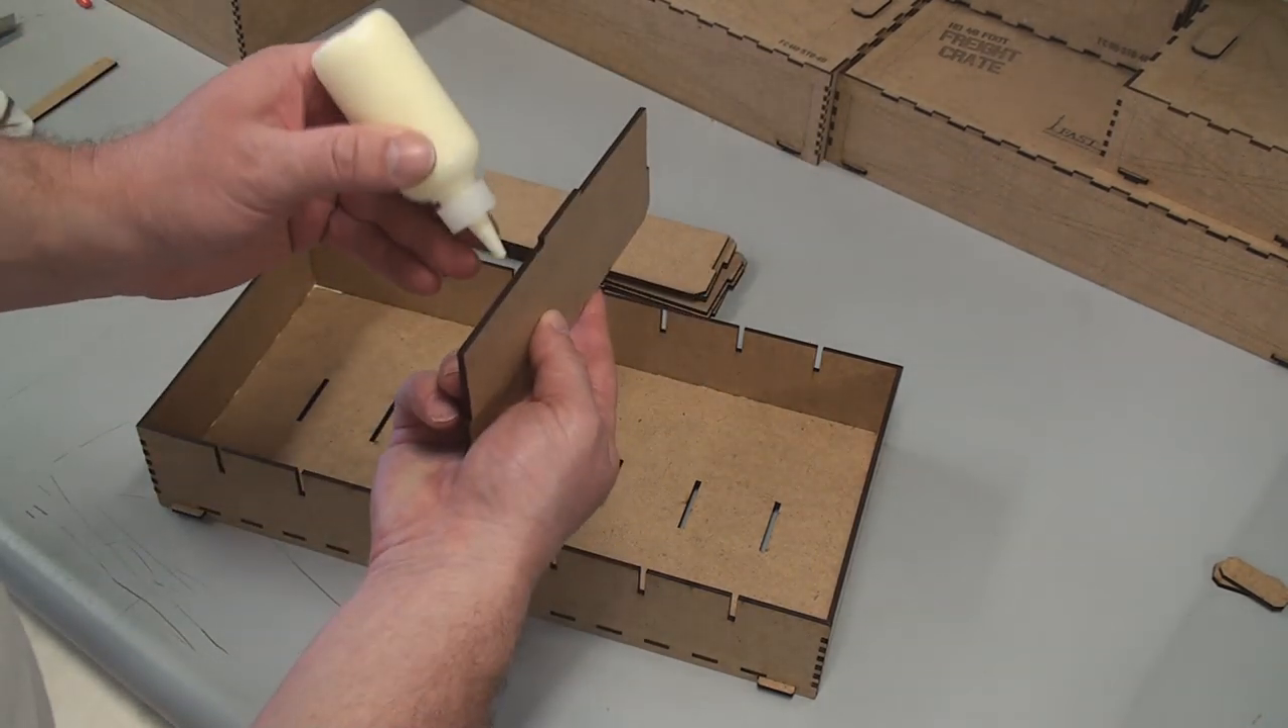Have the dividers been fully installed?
No.